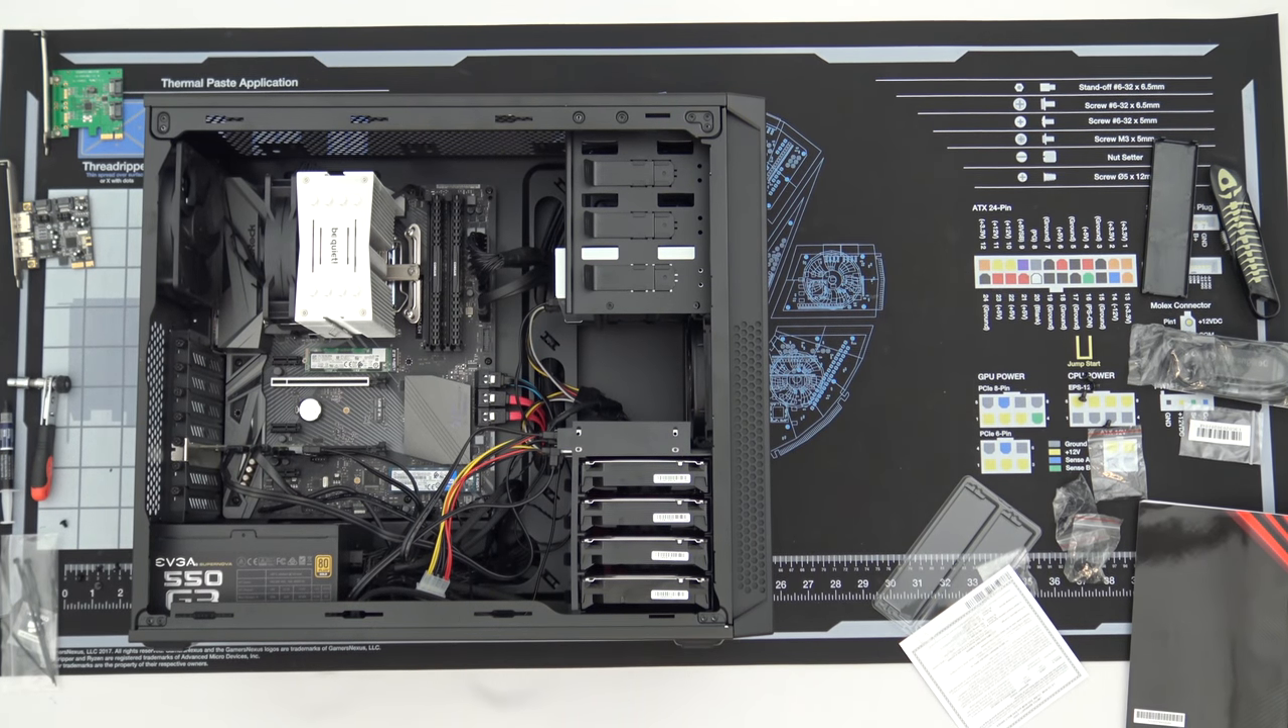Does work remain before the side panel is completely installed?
Yes.